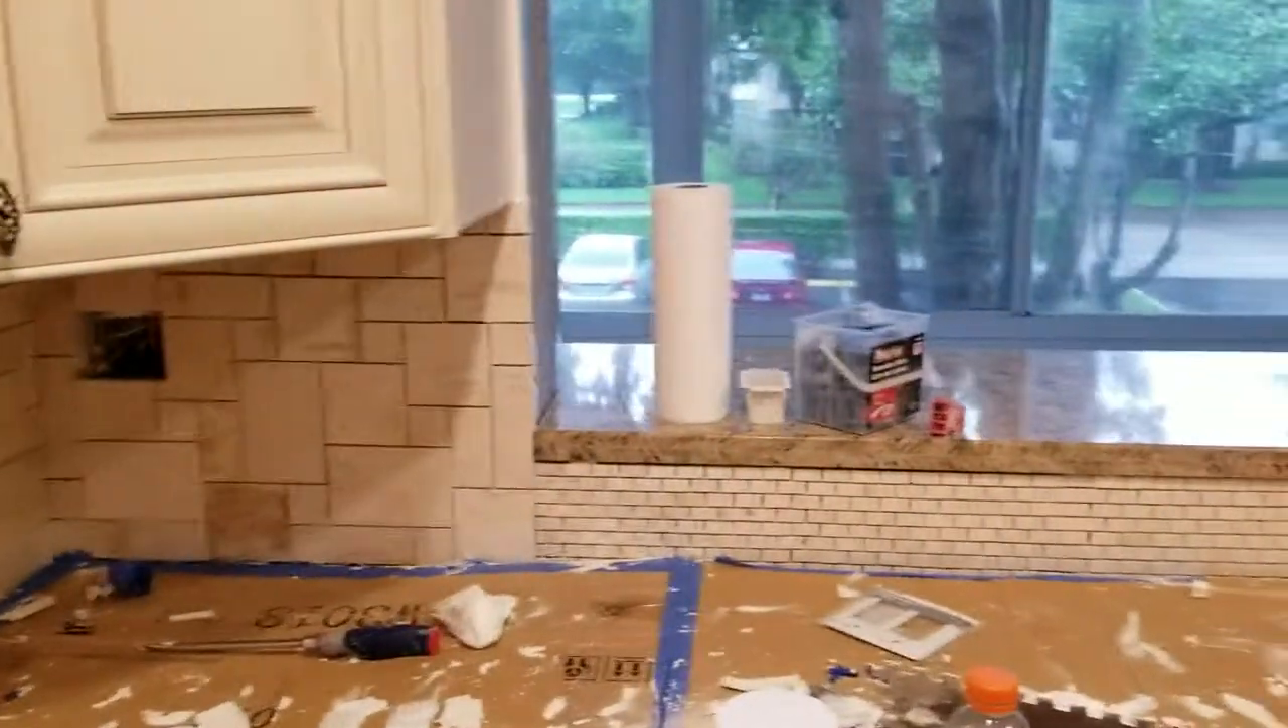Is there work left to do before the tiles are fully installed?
No.